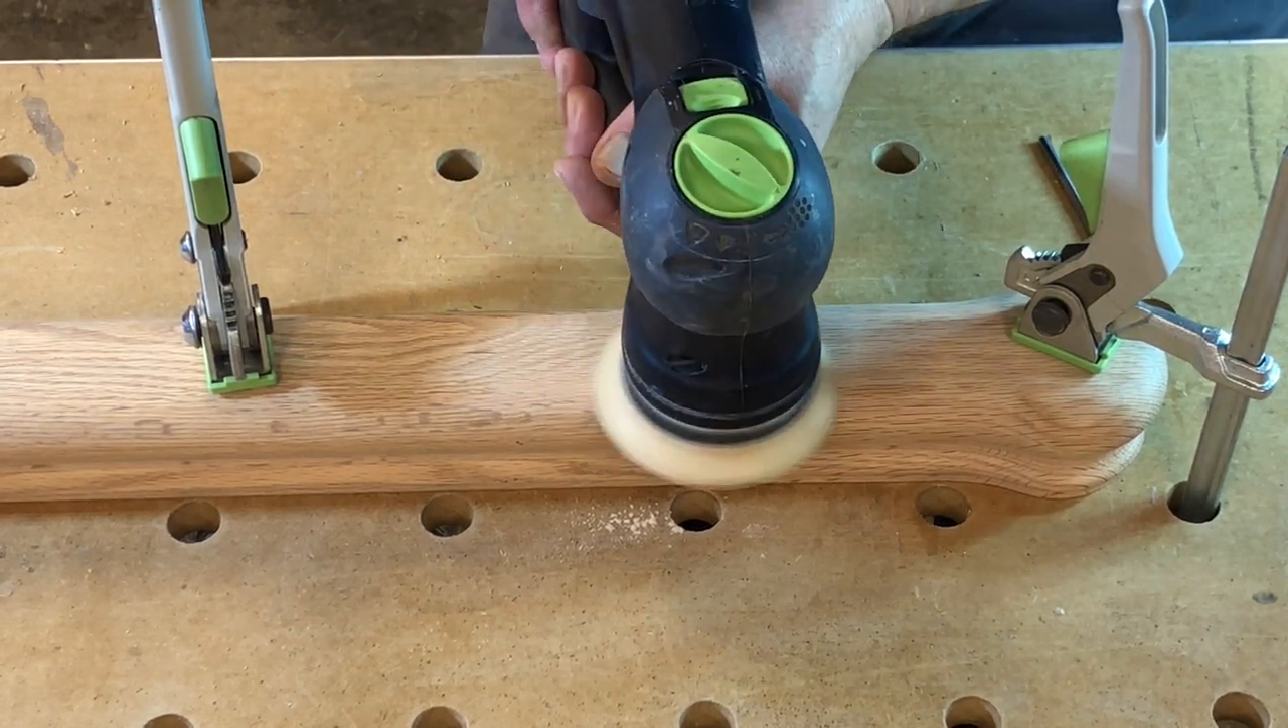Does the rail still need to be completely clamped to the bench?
No.